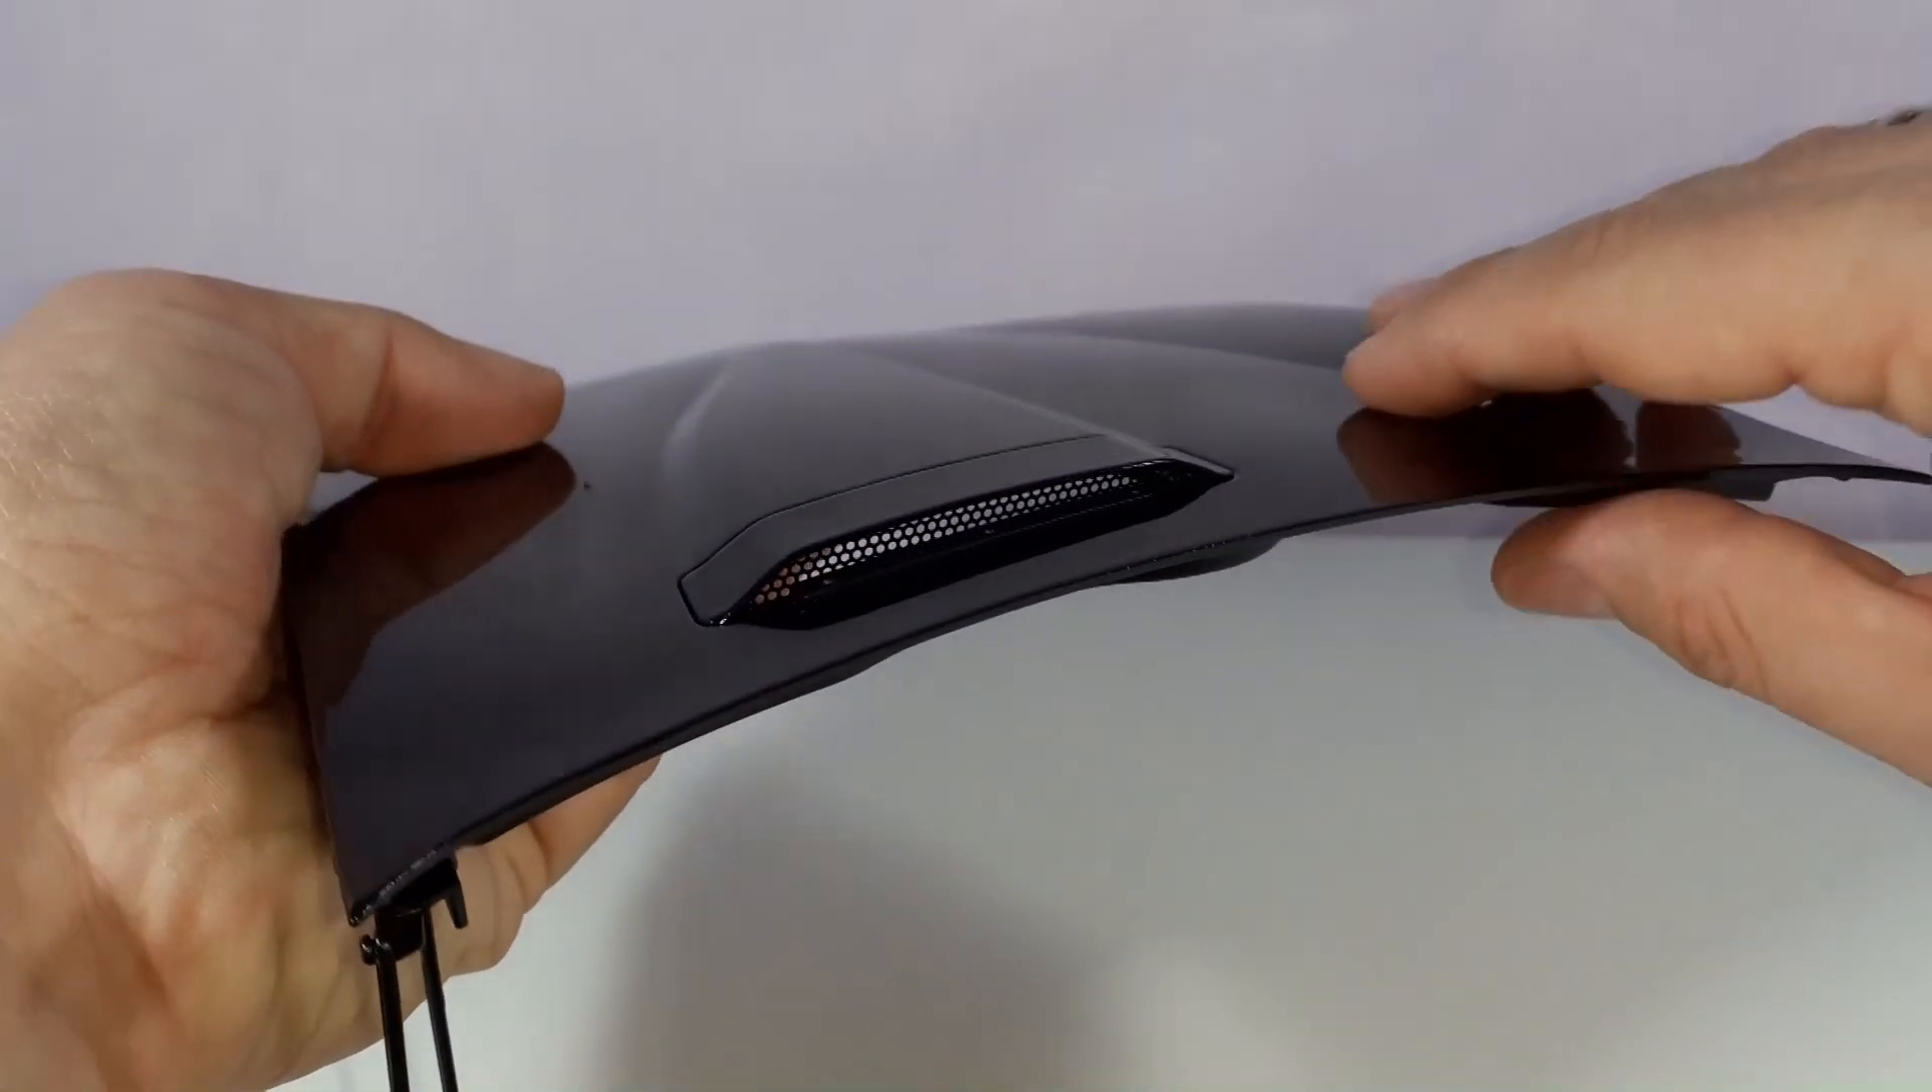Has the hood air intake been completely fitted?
Yes.